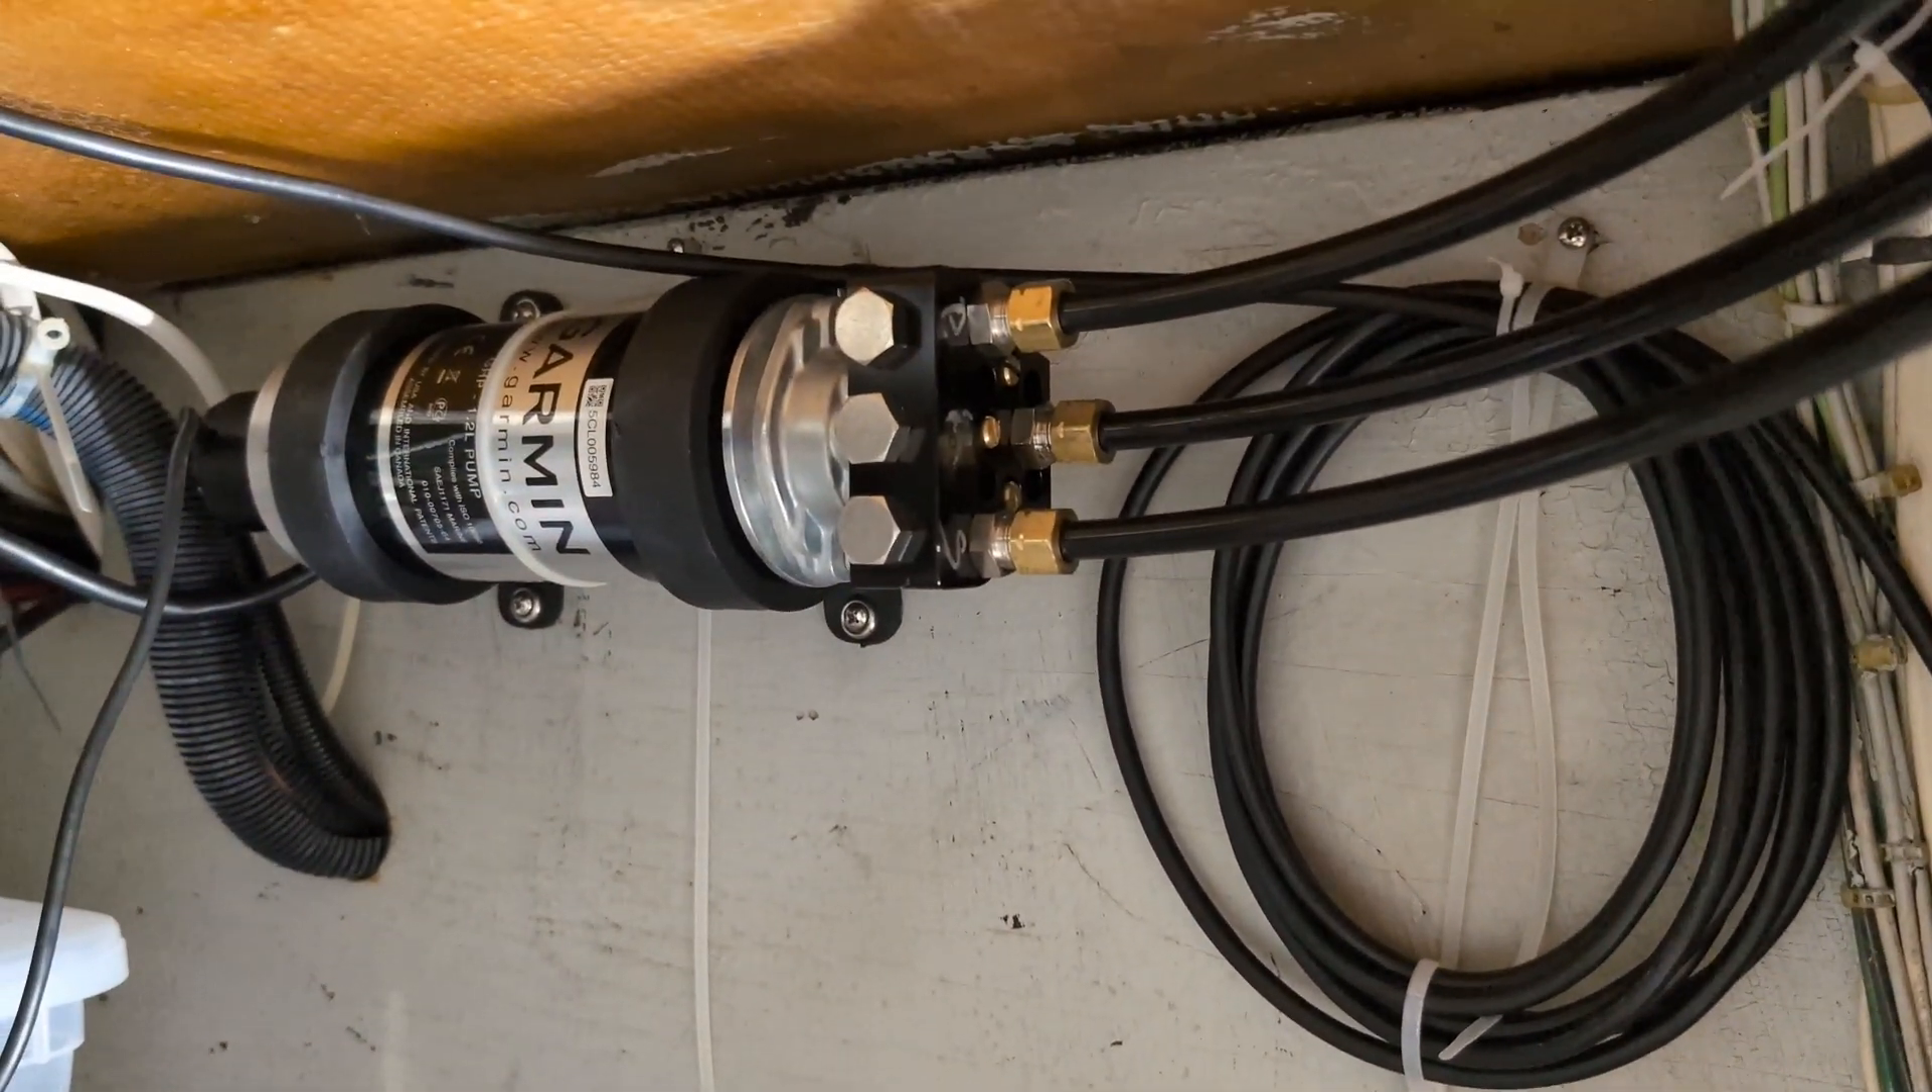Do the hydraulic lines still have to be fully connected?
No.